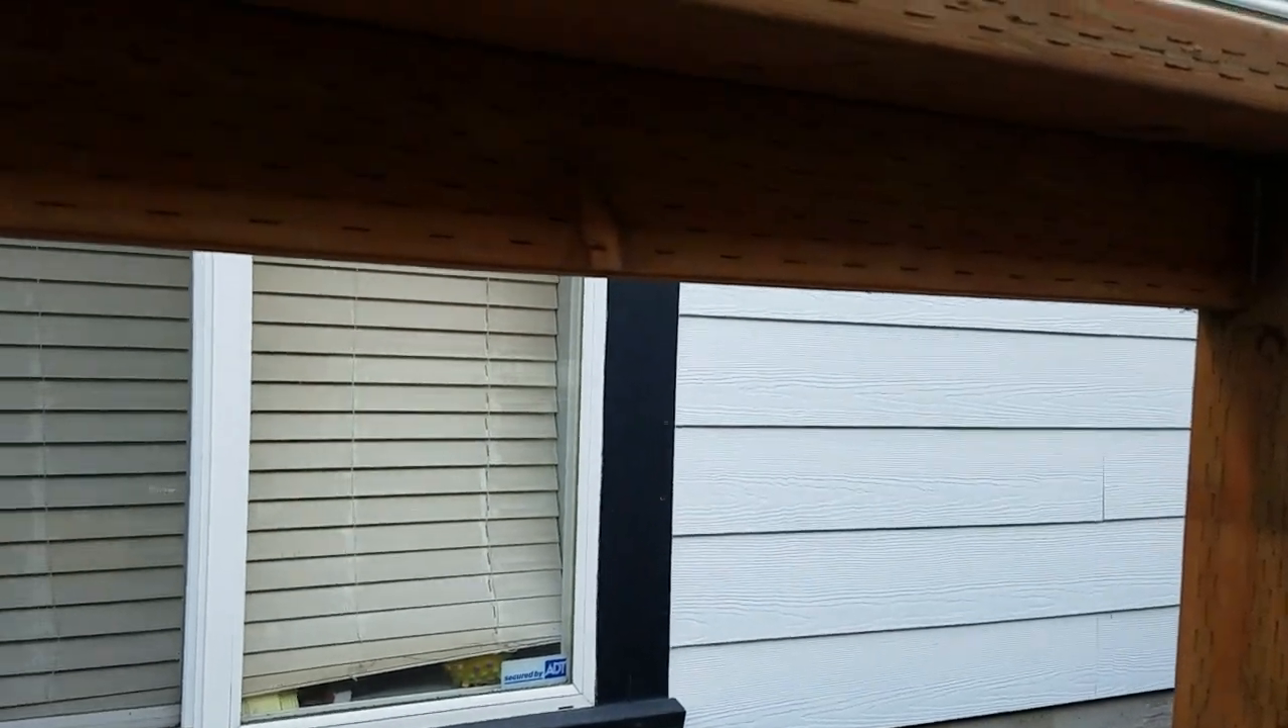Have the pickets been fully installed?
No.